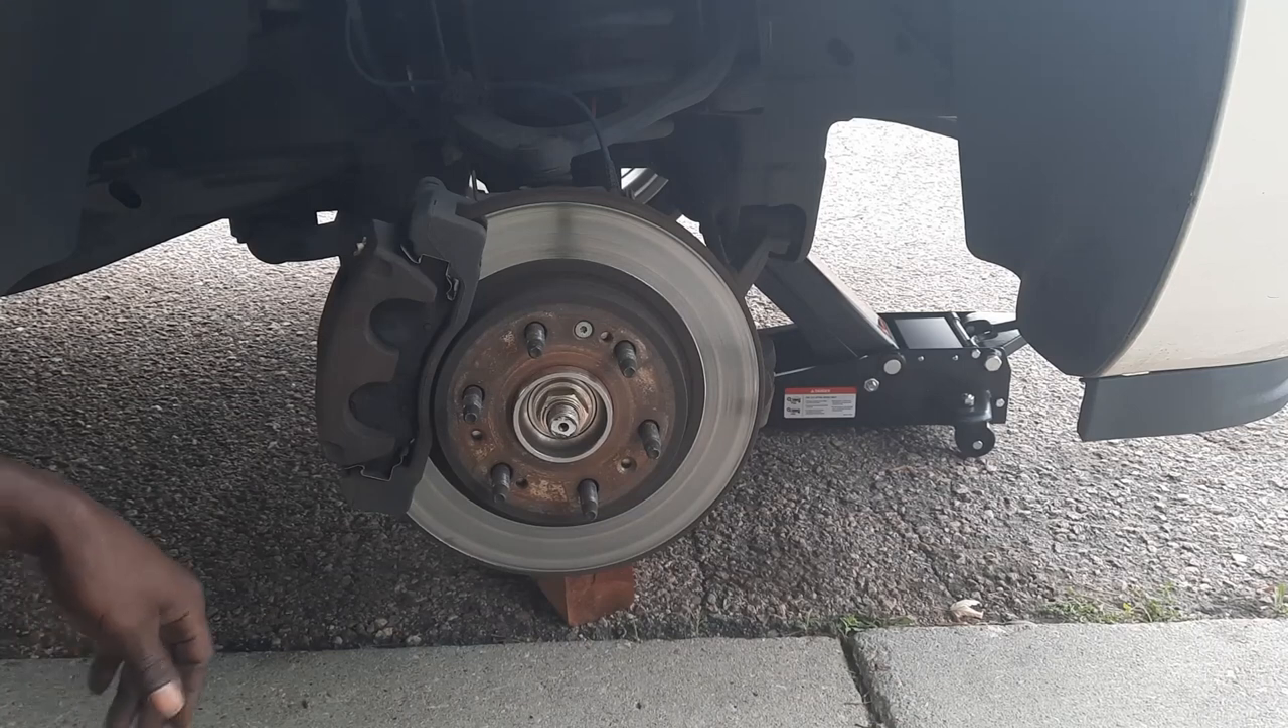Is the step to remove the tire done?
Yes.